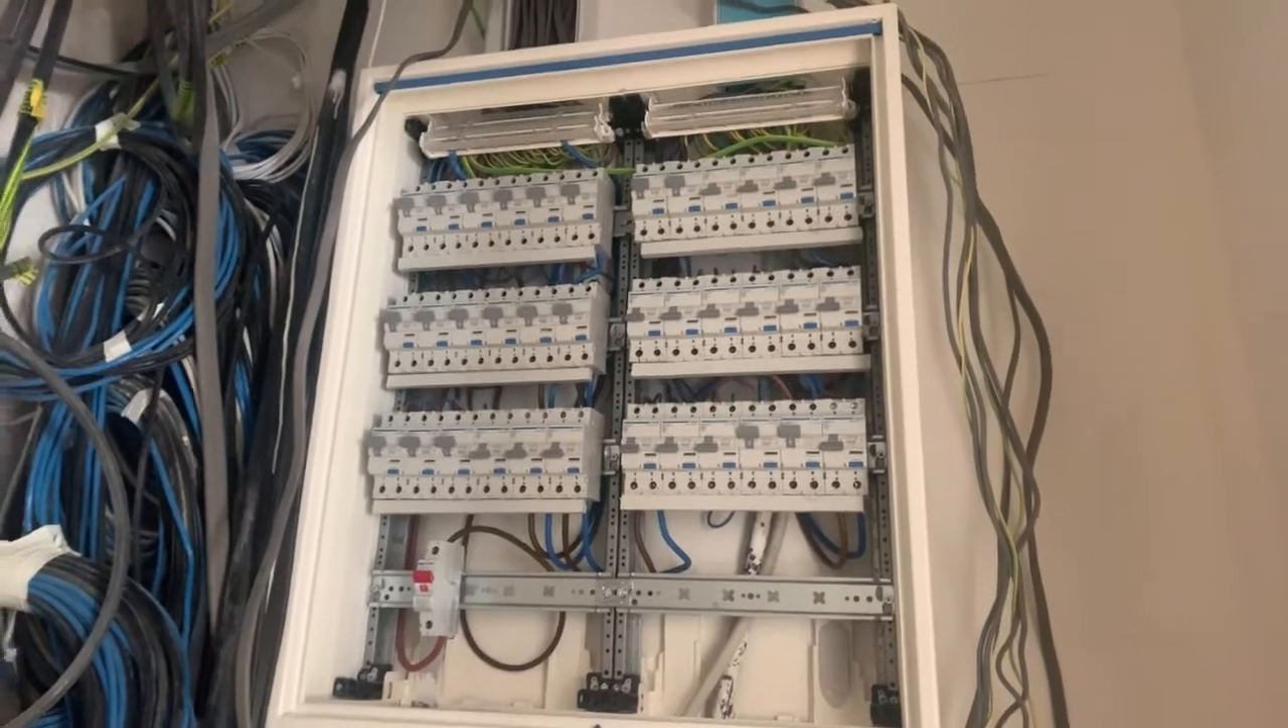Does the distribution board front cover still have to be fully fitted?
Yes.